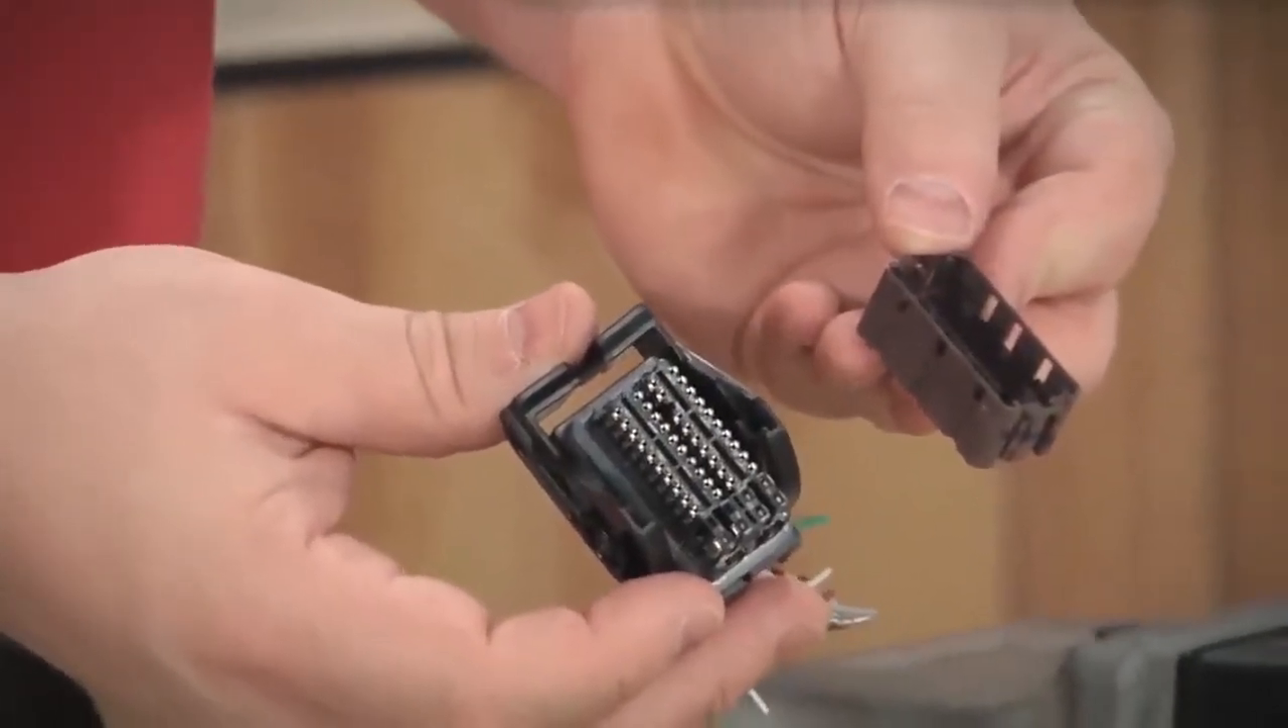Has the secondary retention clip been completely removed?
Yes.